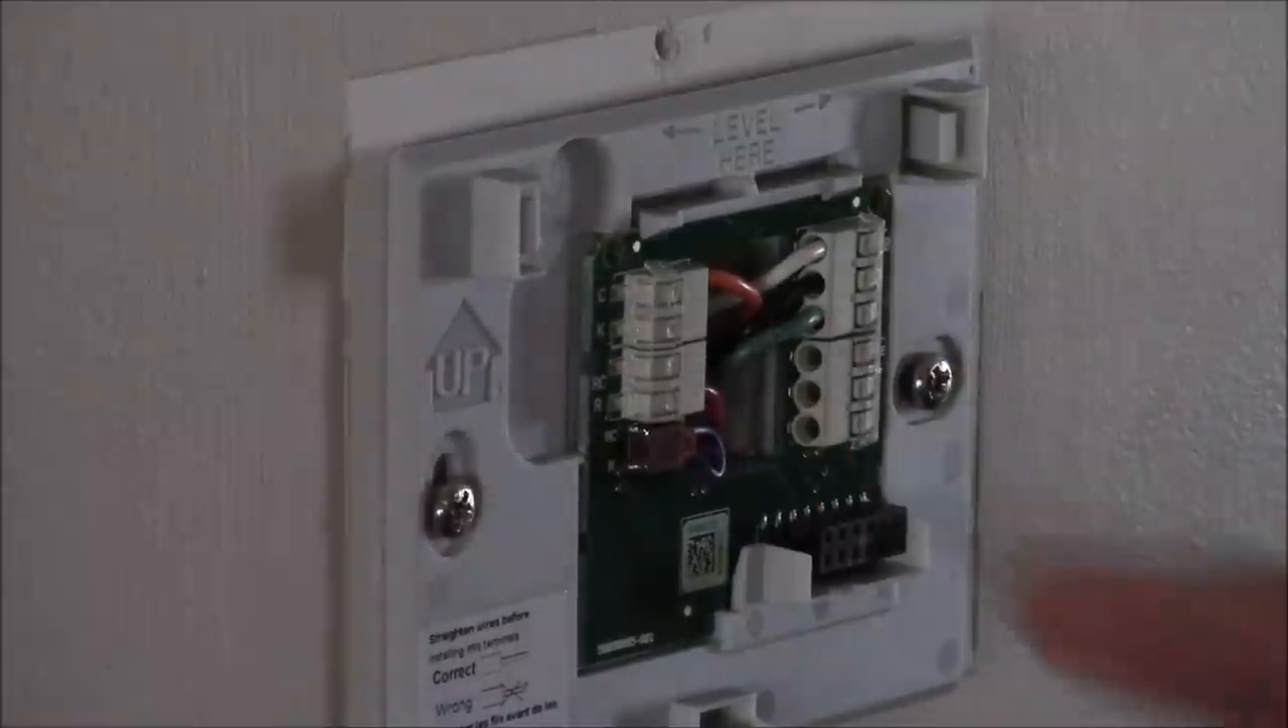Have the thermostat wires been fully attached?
Yes.